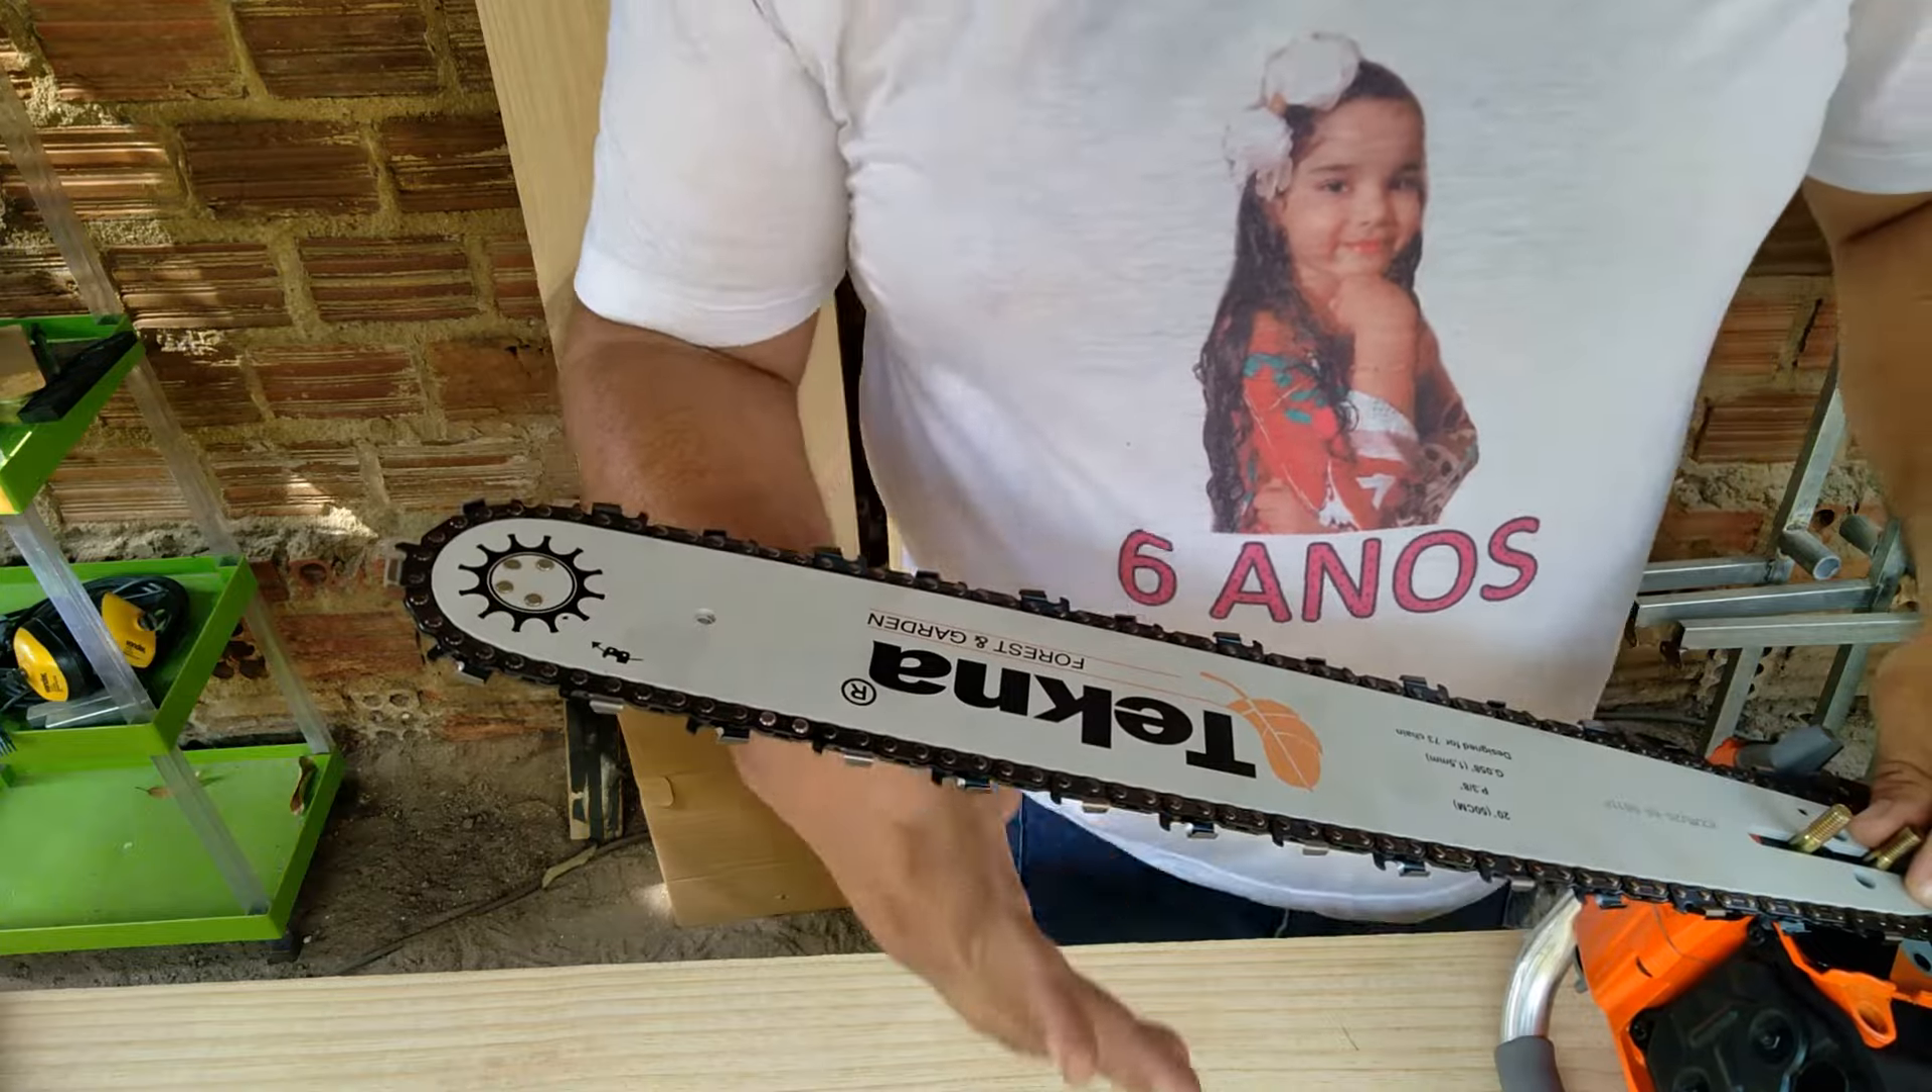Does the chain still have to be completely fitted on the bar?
No.